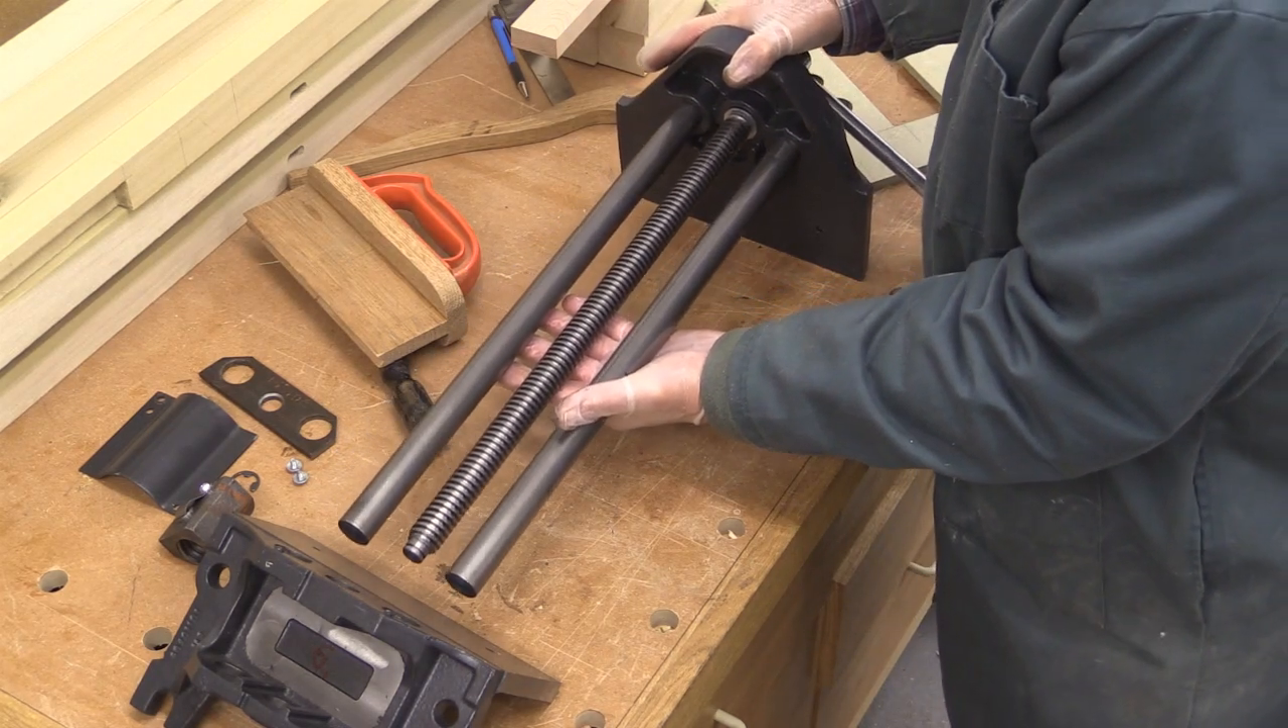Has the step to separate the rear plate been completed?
Yes.